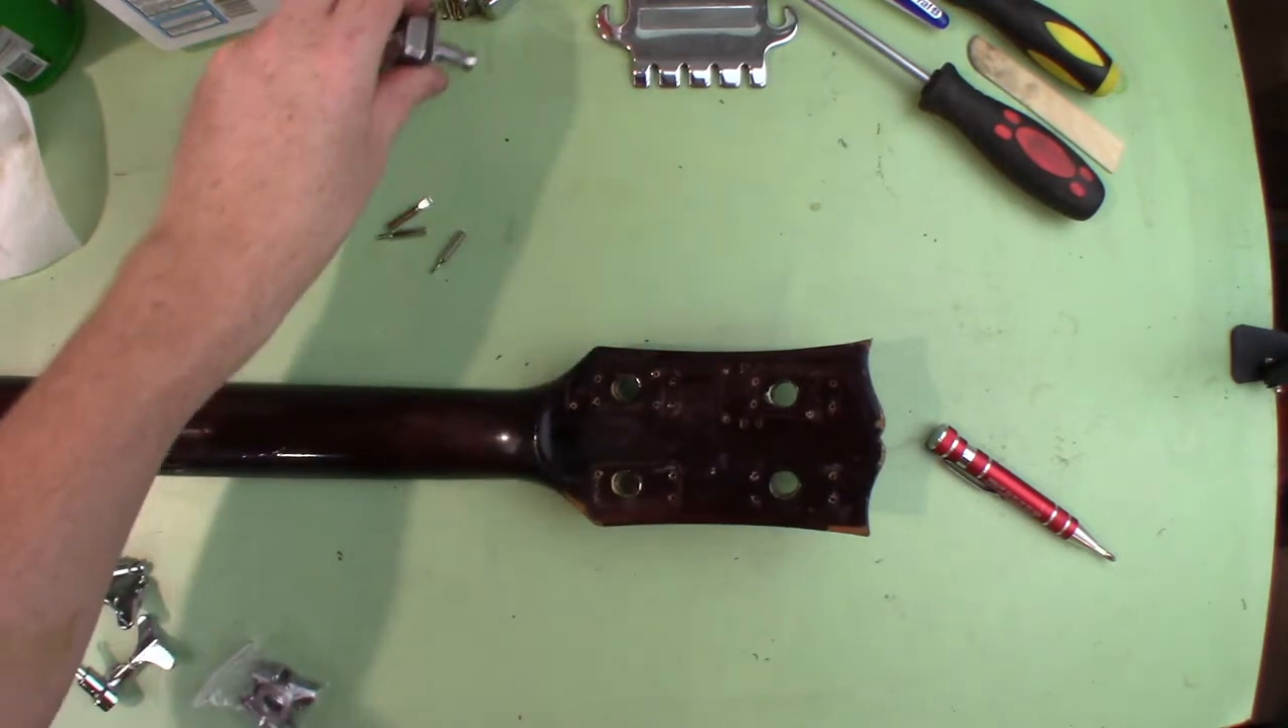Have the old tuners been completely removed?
Yes.